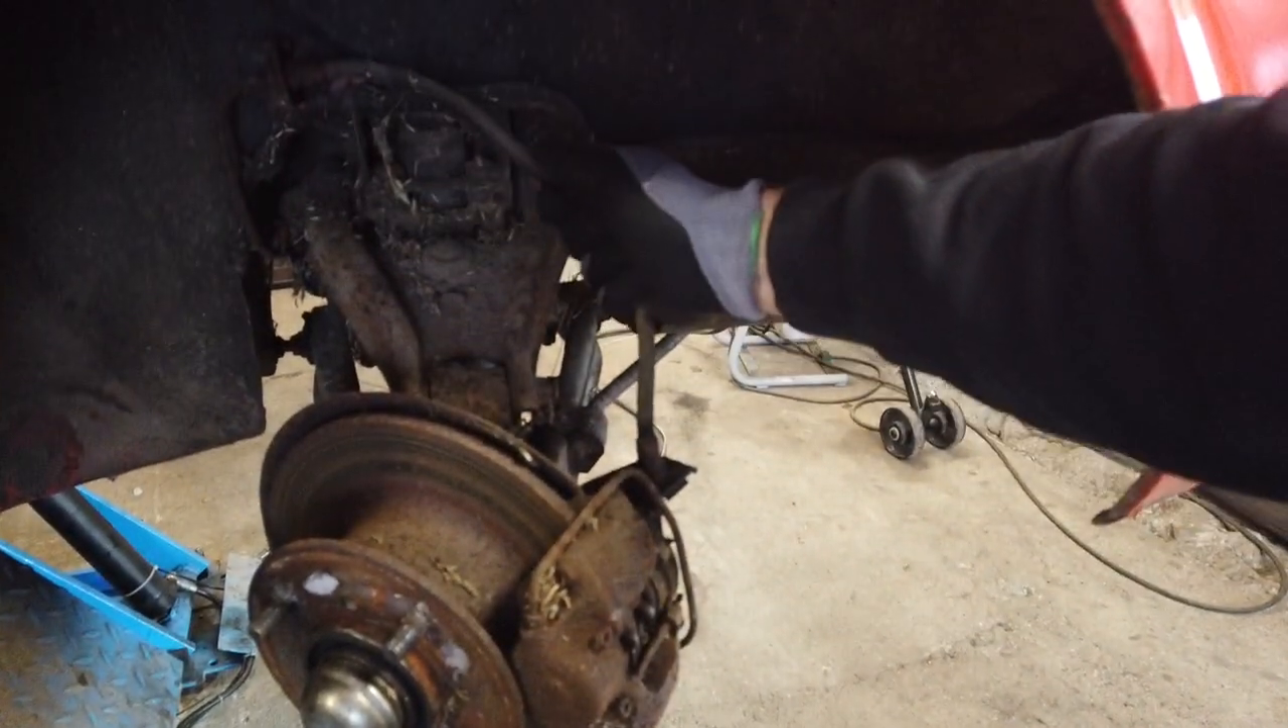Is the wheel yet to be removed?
No.